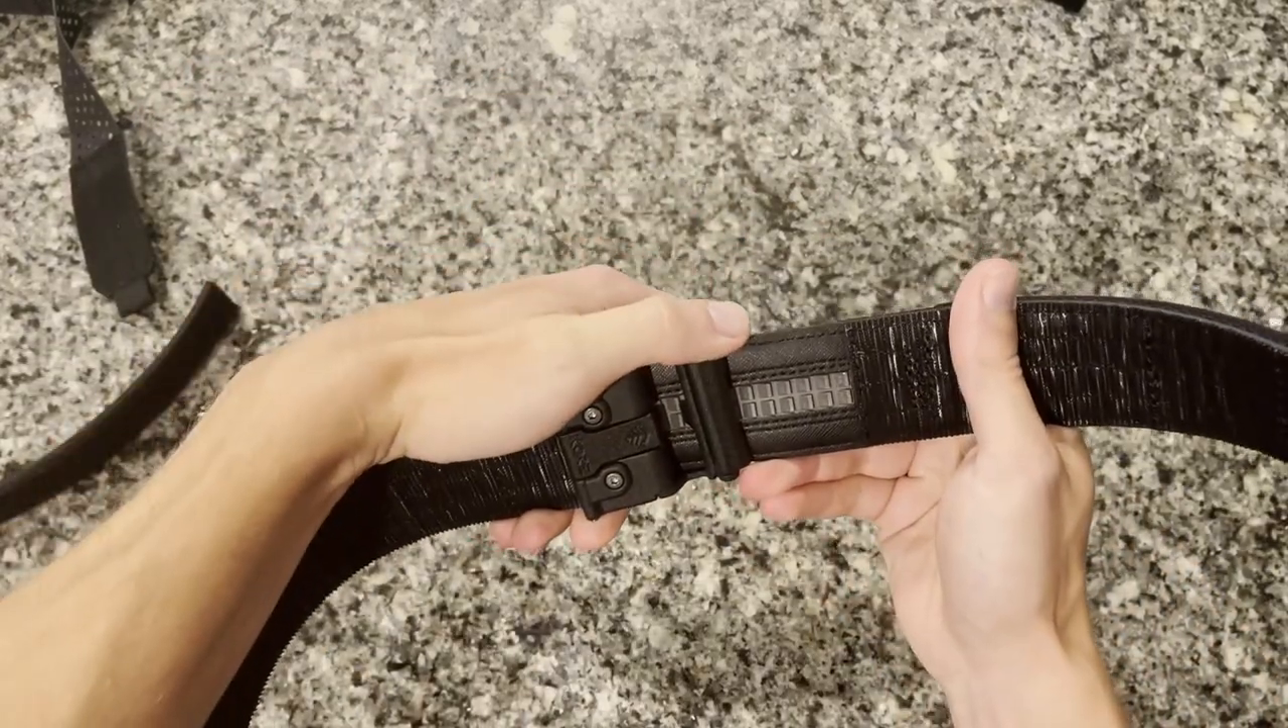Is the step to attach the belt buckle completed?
Yes.